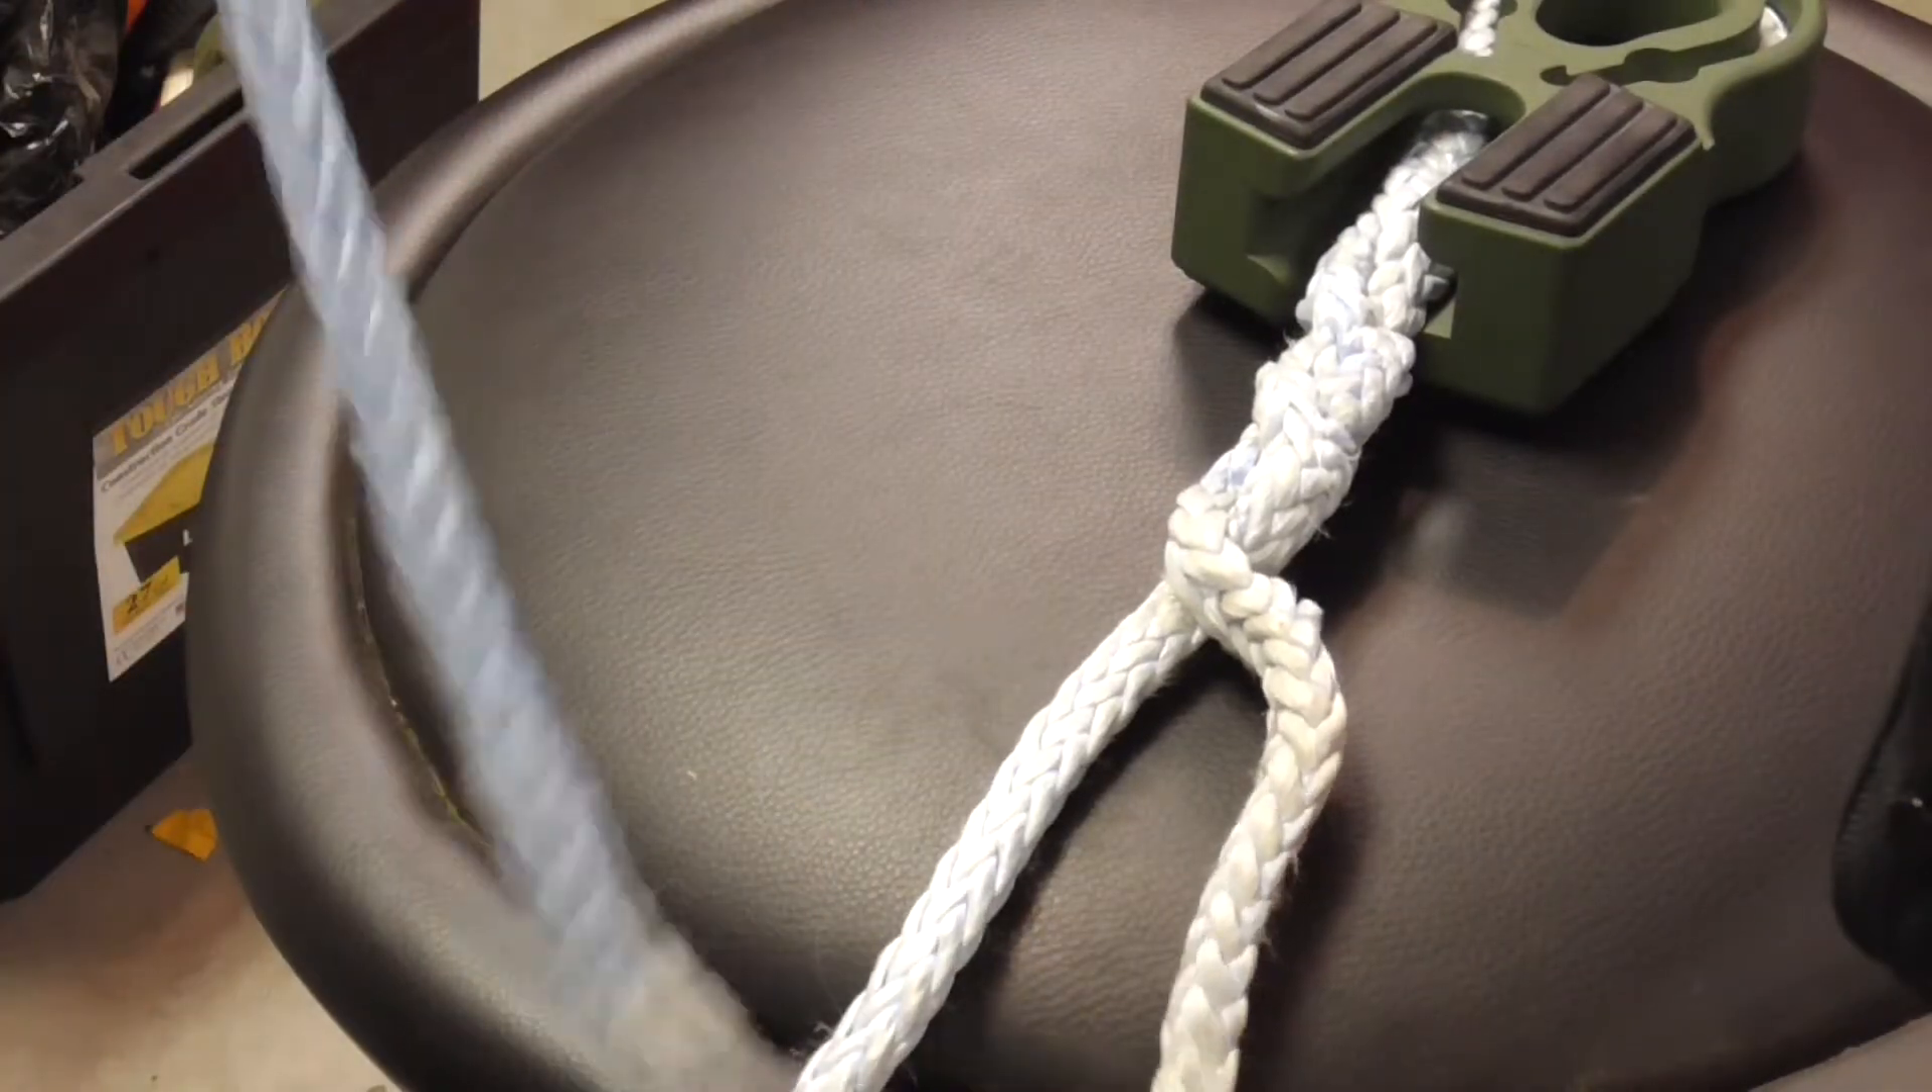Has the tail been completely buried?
No.